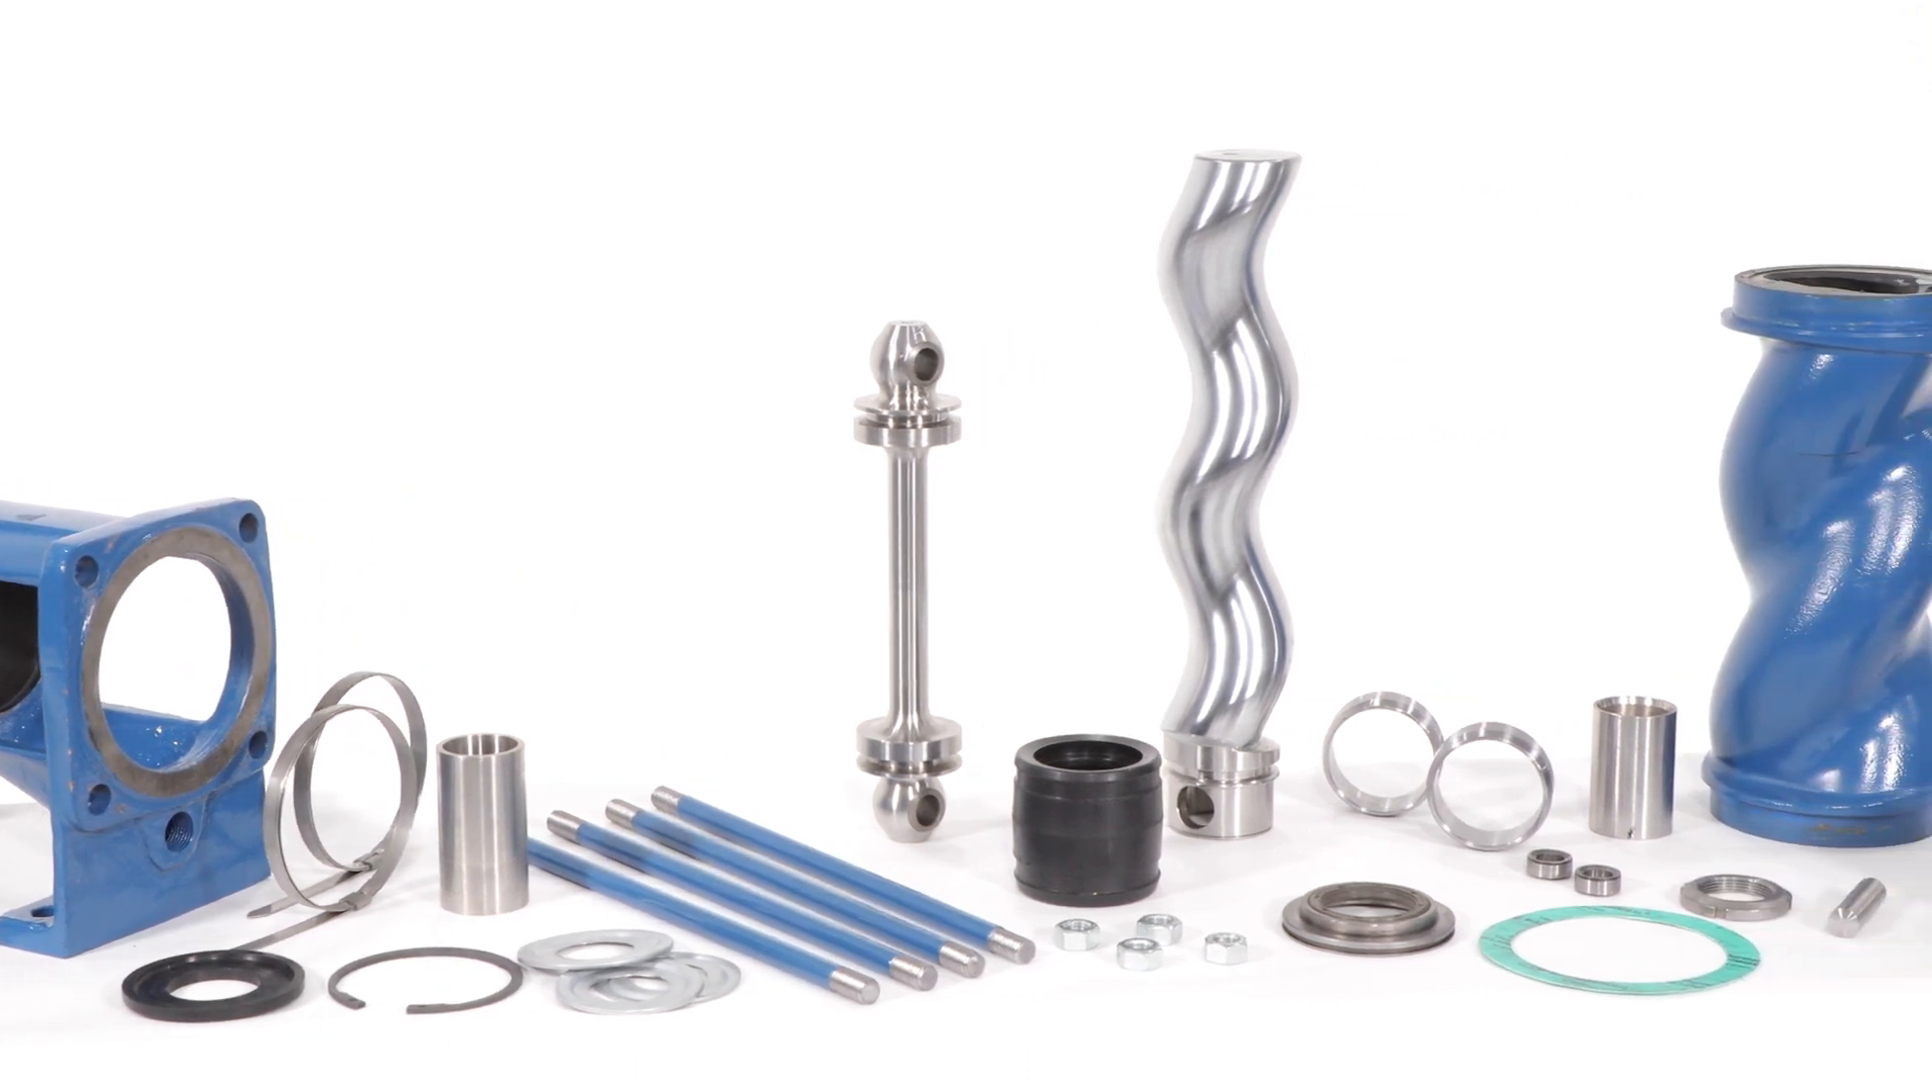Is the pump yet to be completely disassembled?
No.